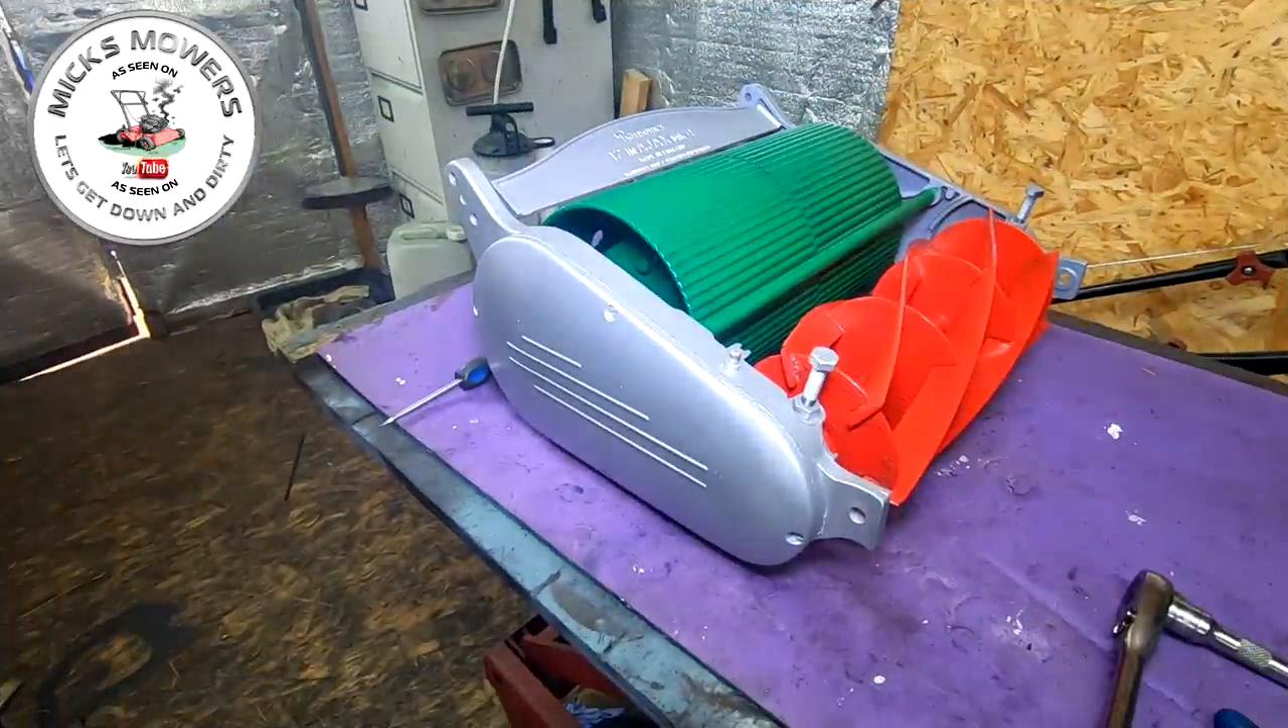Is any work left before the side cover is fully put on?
No.